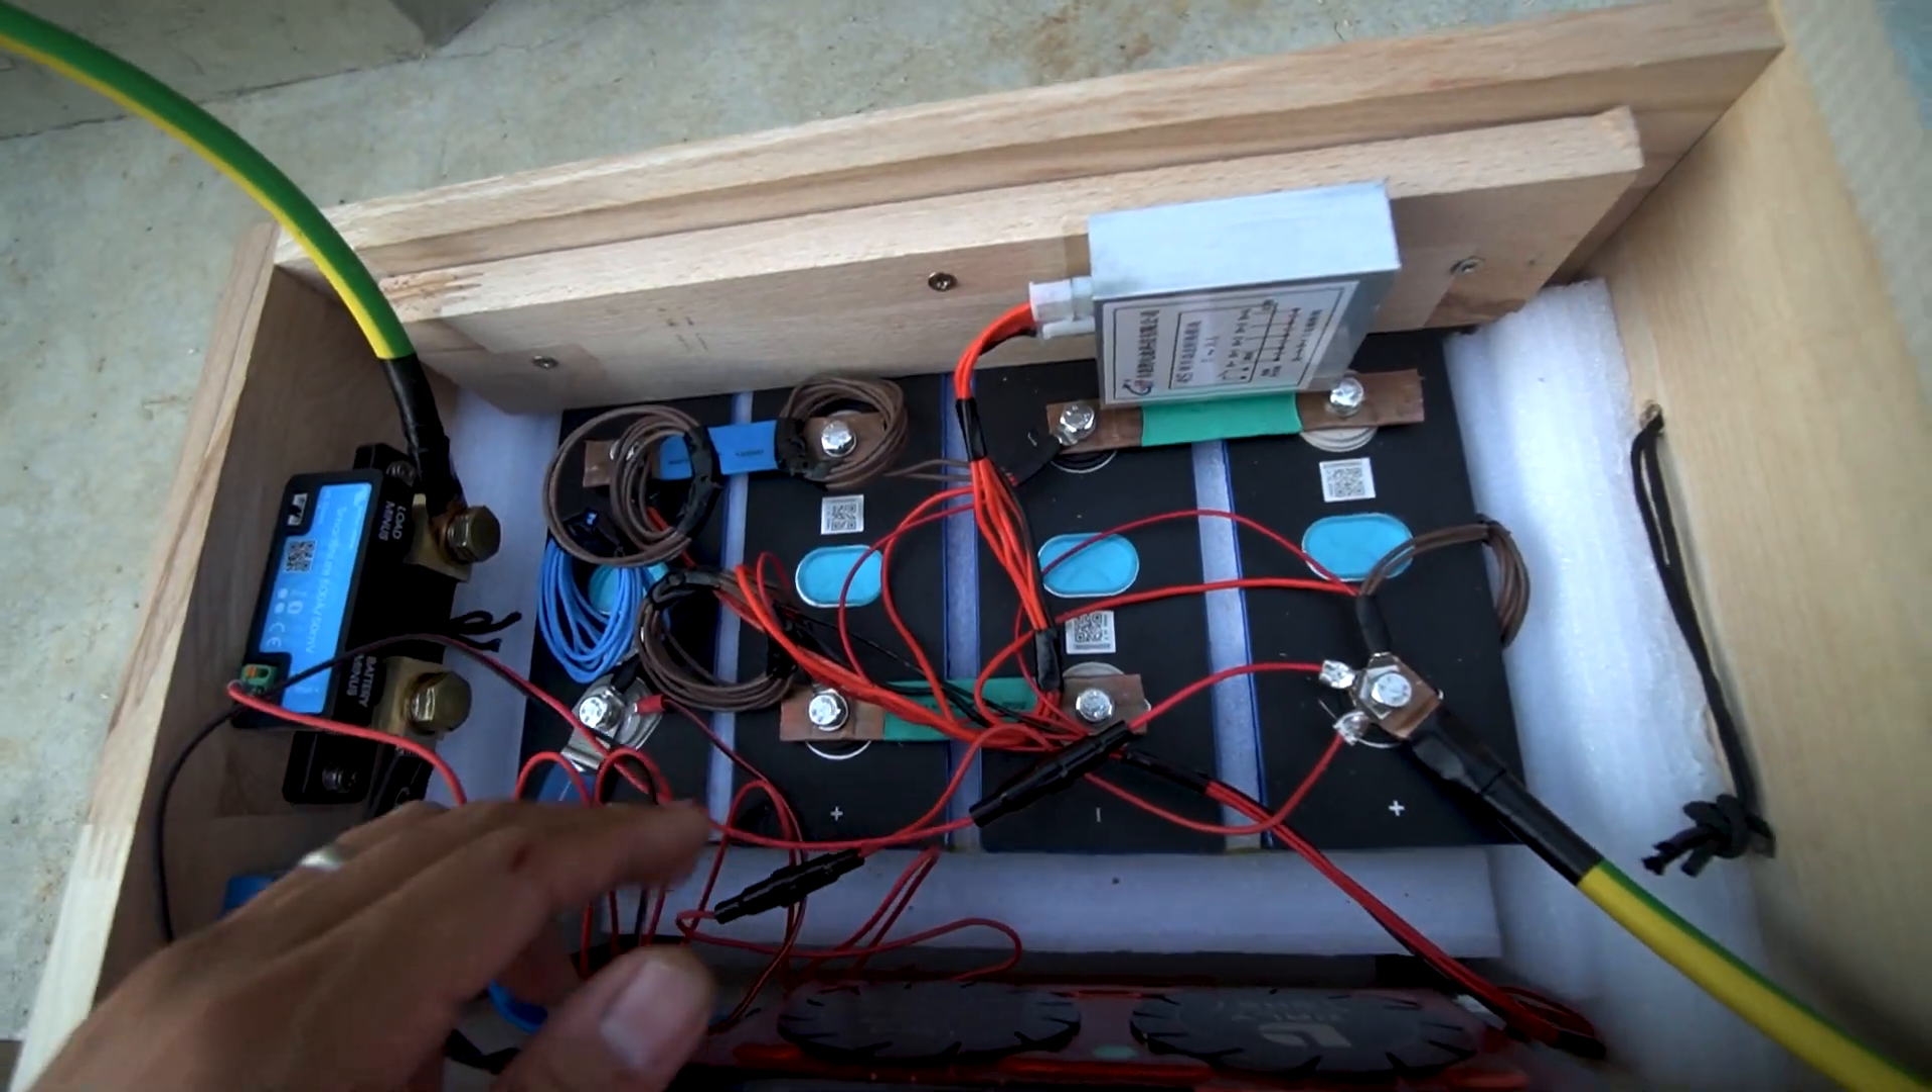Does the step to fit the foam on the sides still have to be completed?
No.